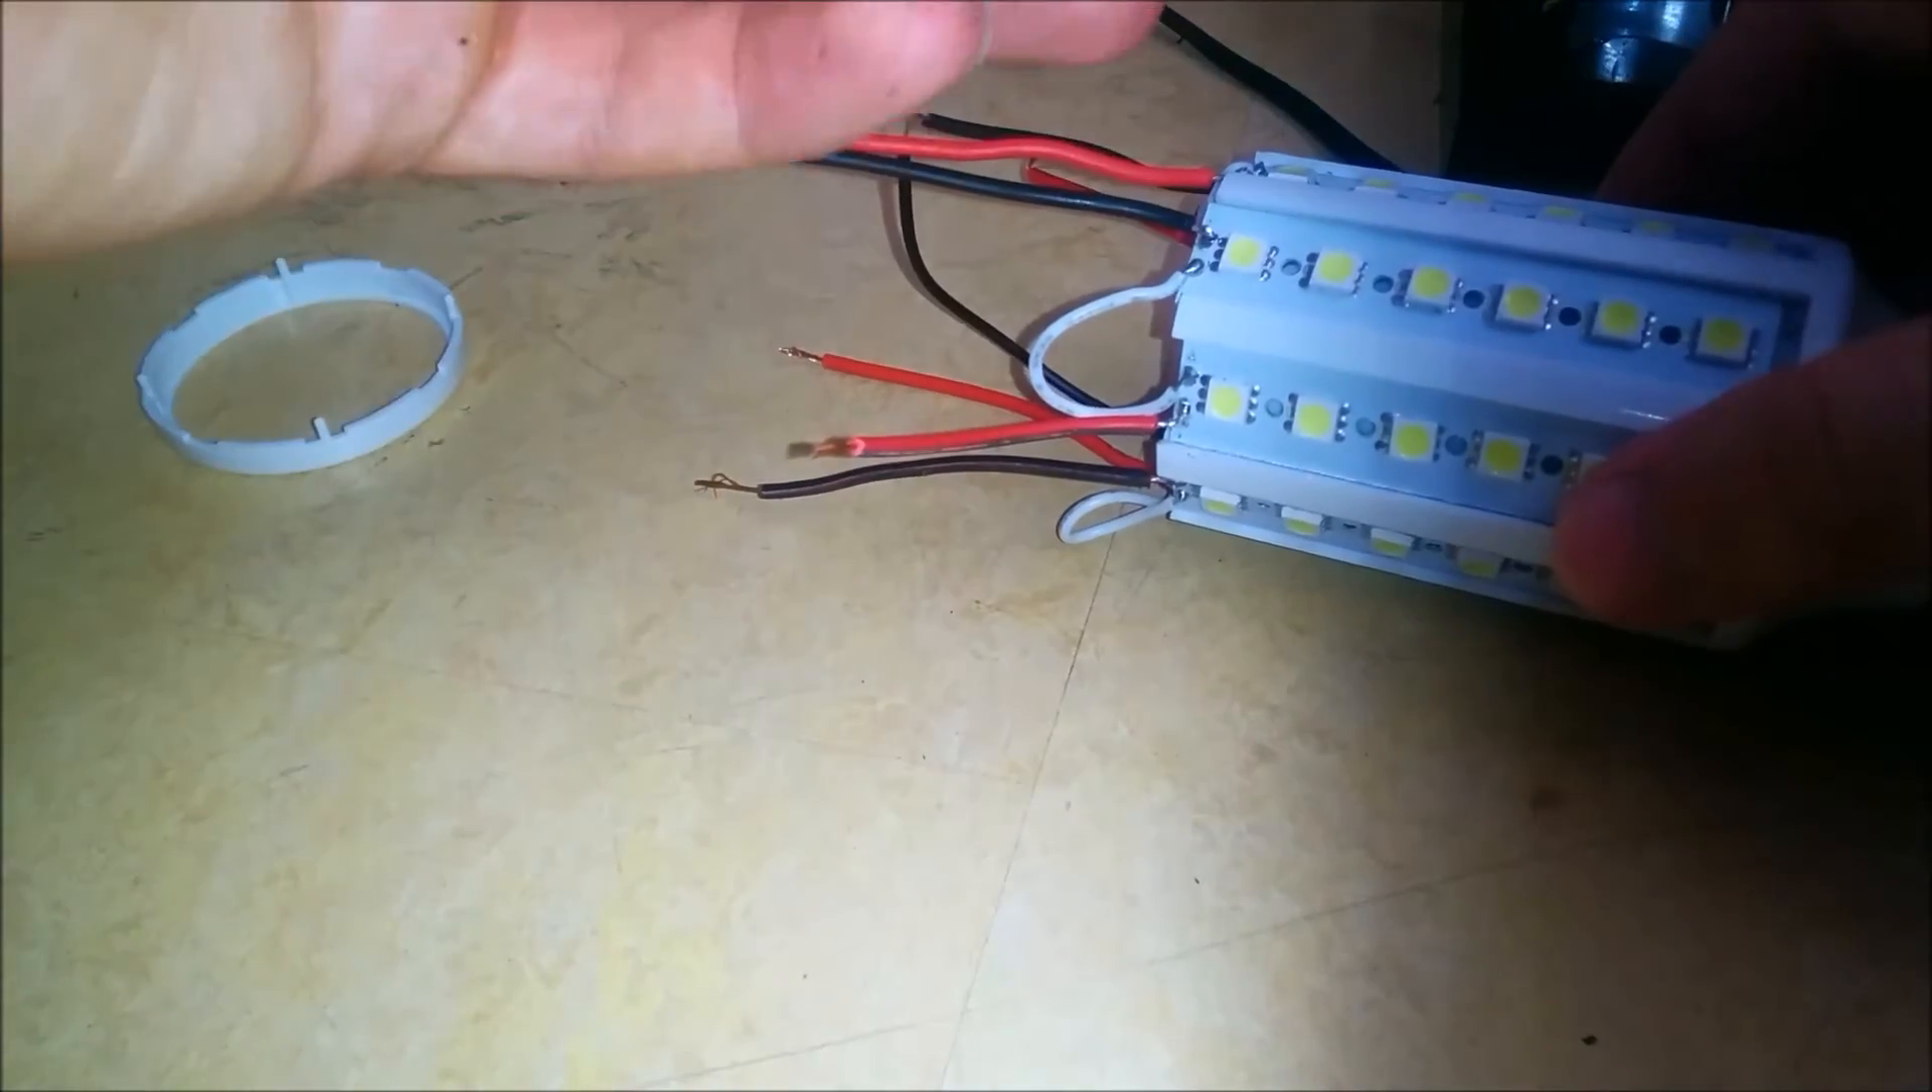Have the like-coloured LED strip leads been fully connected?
No.